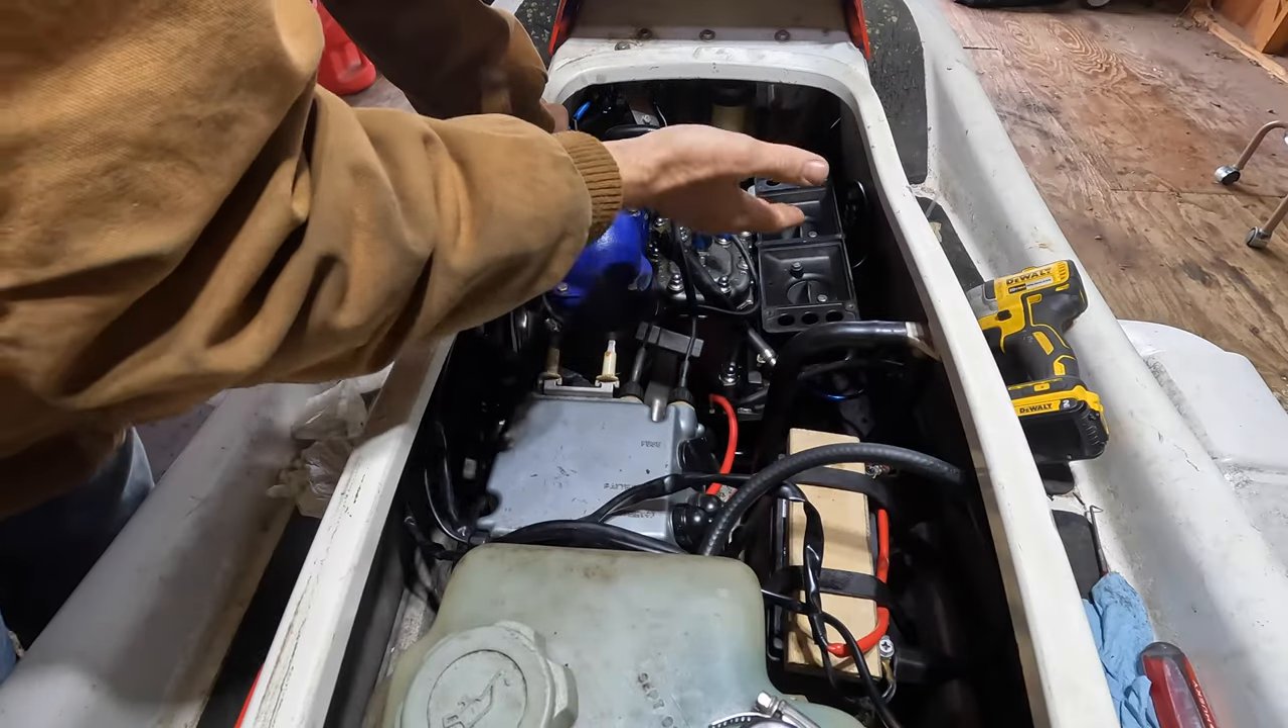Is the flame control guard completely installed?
No.